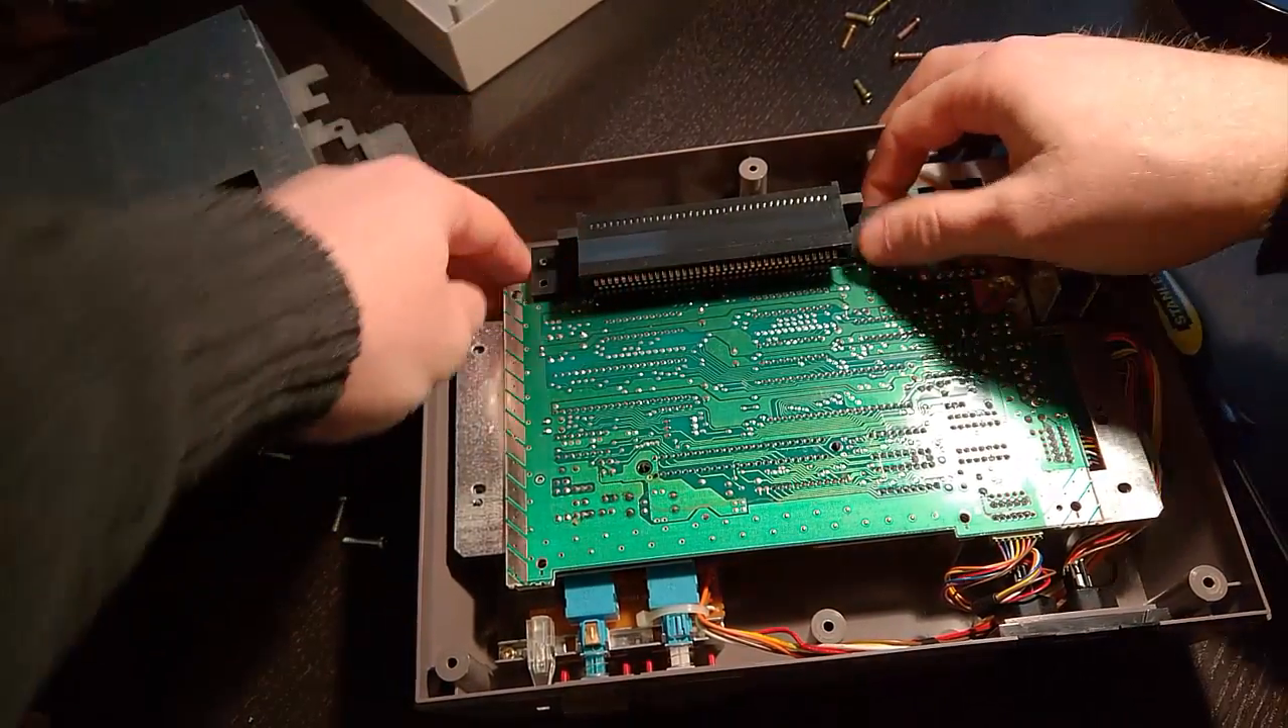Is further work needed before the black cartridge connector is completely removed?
Yes.